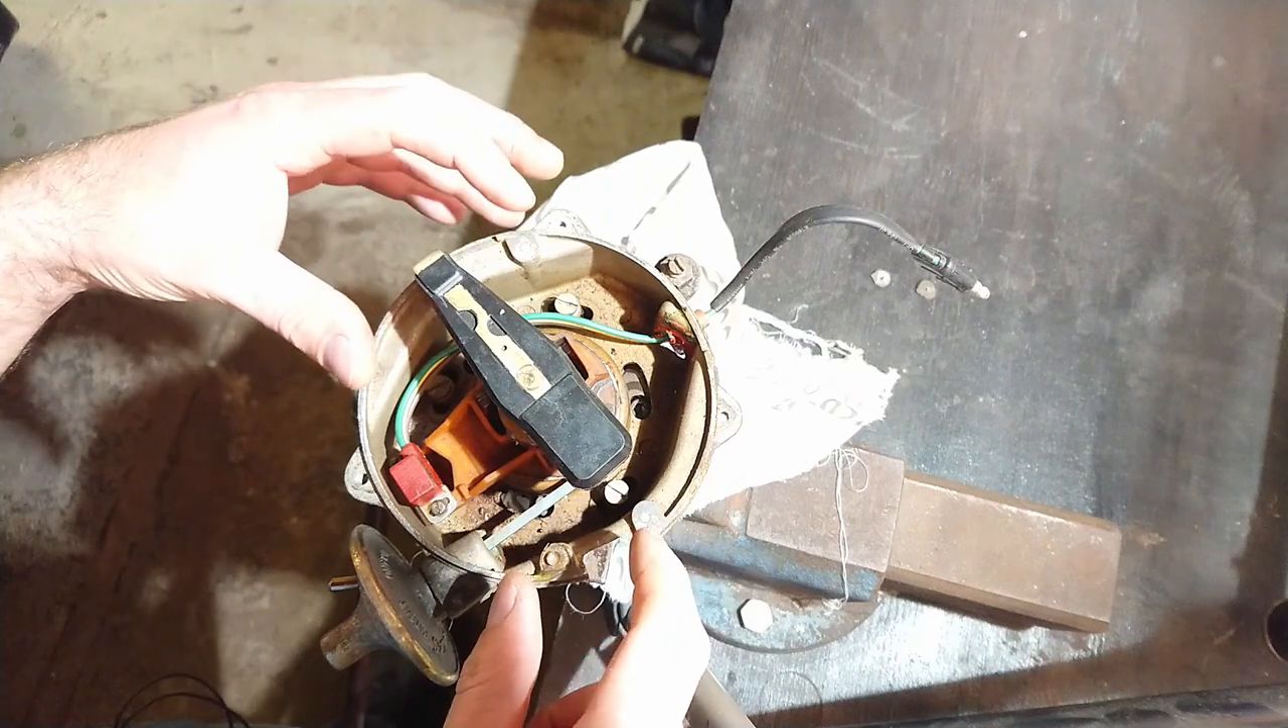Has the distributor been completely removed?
Yes.